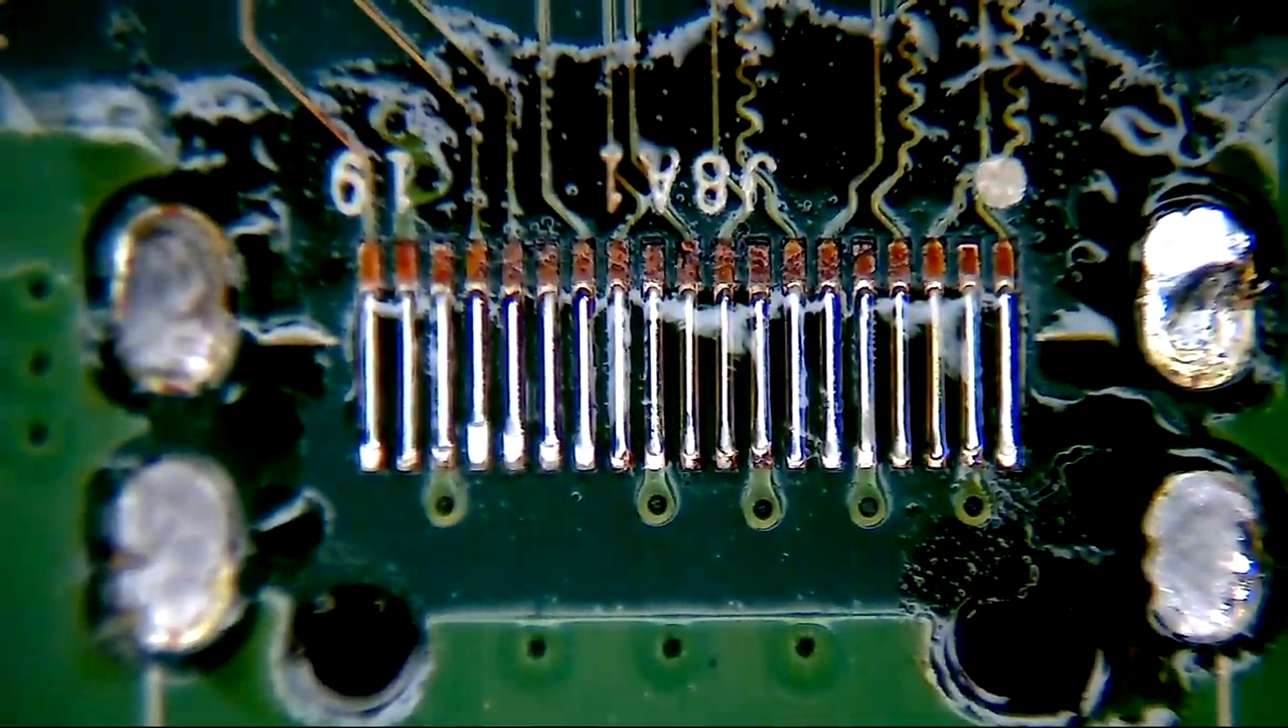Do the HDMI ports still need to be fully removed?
No.